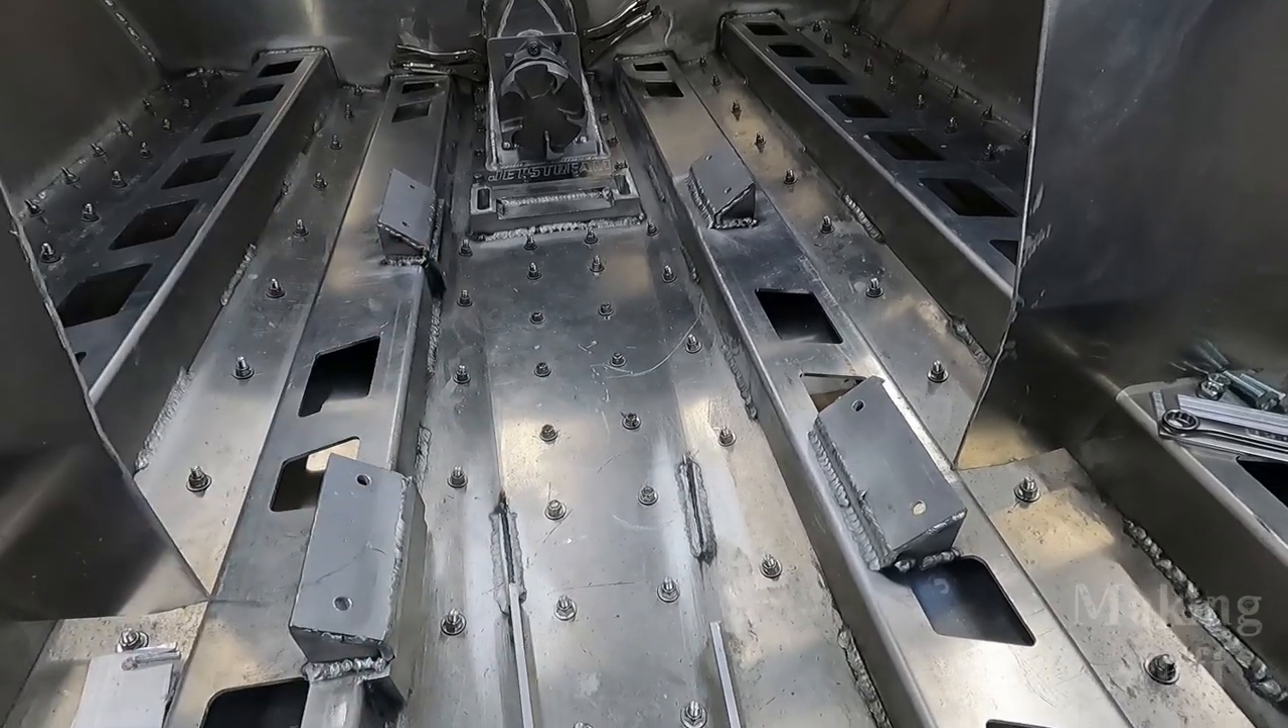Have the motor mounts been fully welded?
Yes.